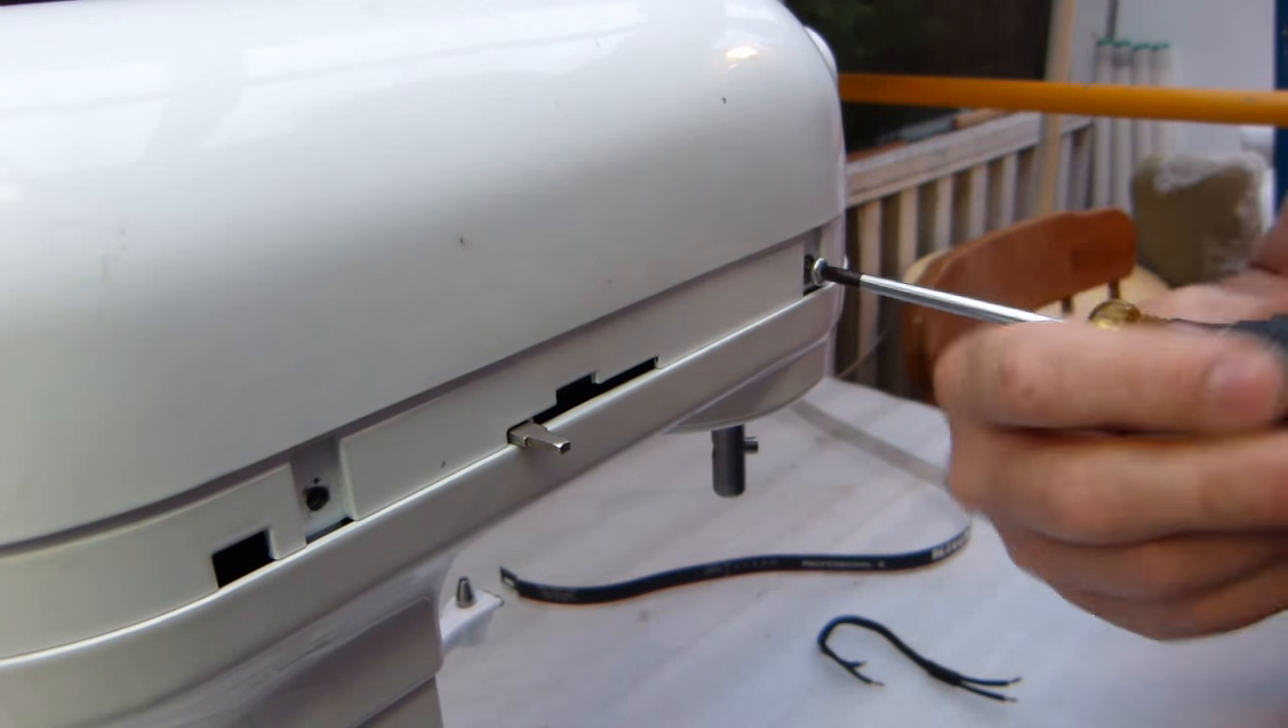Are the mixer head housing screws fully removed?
No.